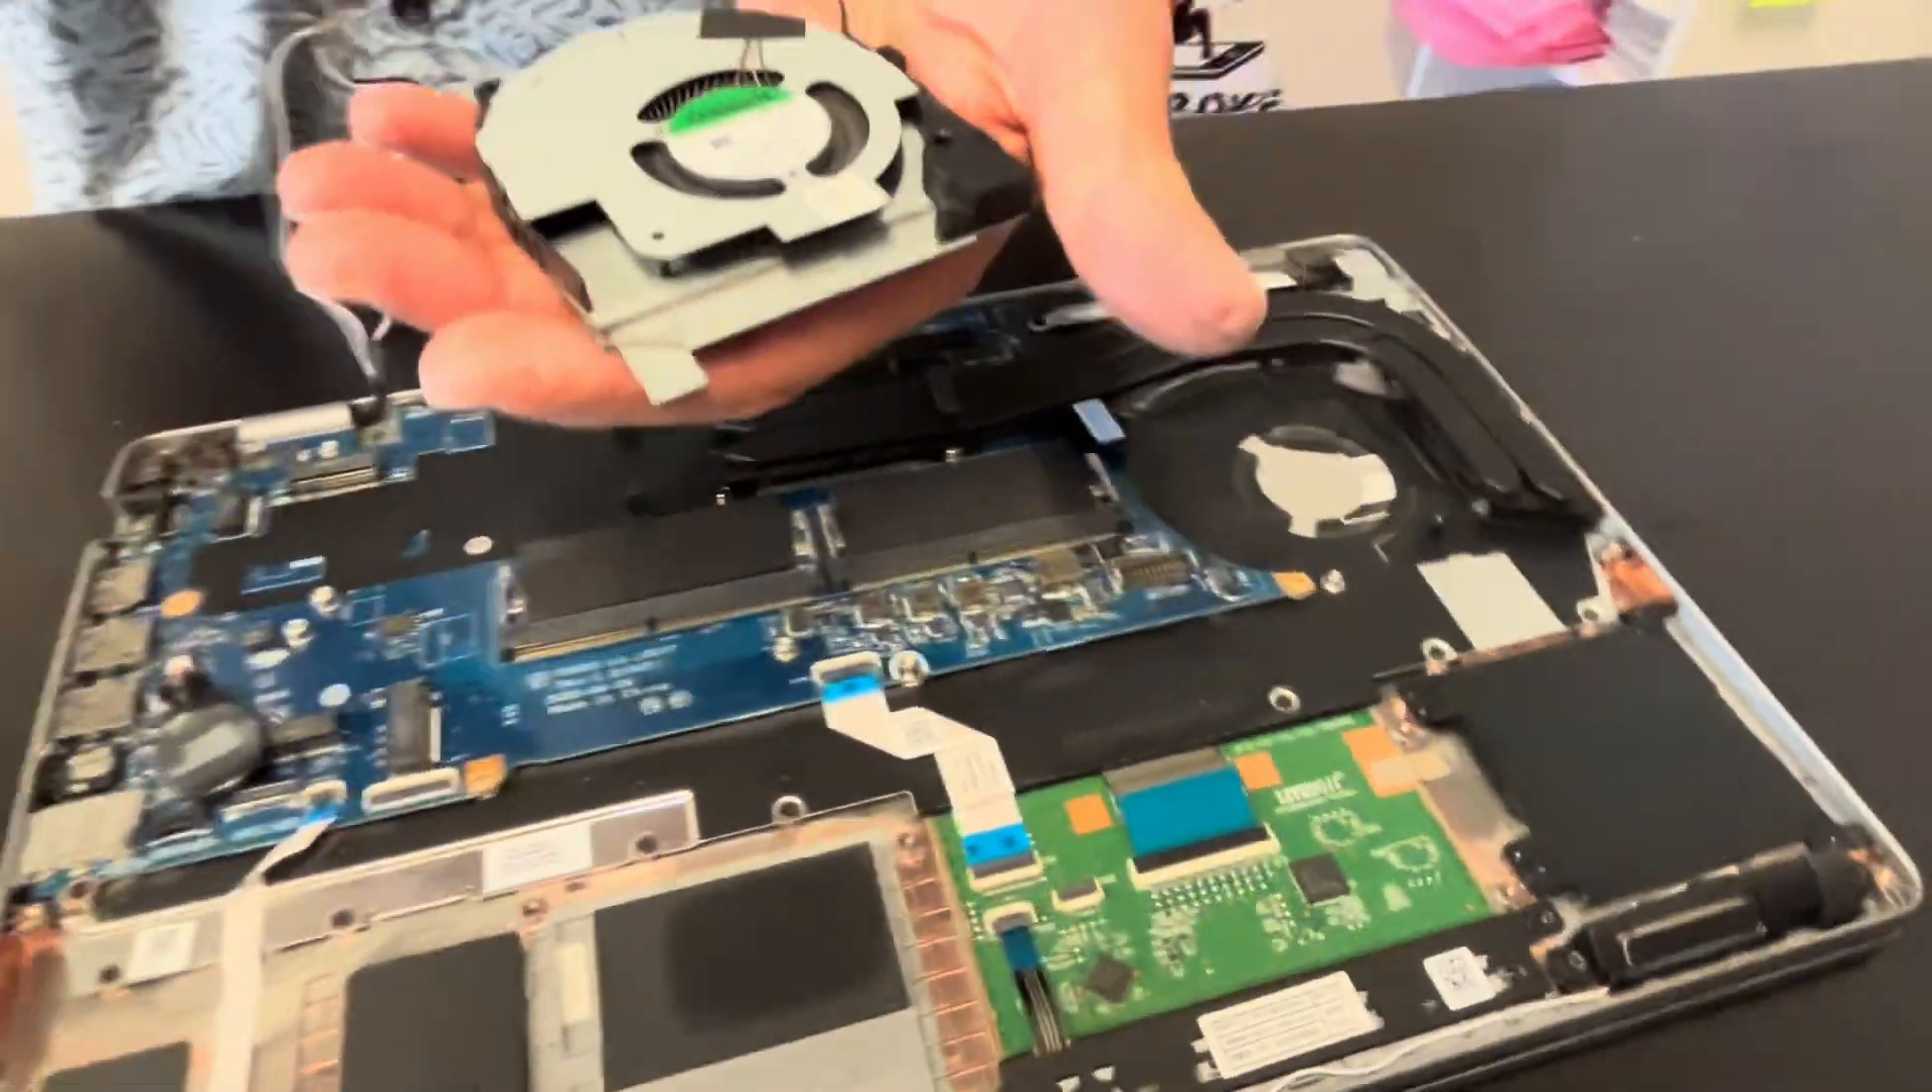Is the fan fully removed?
Yes.